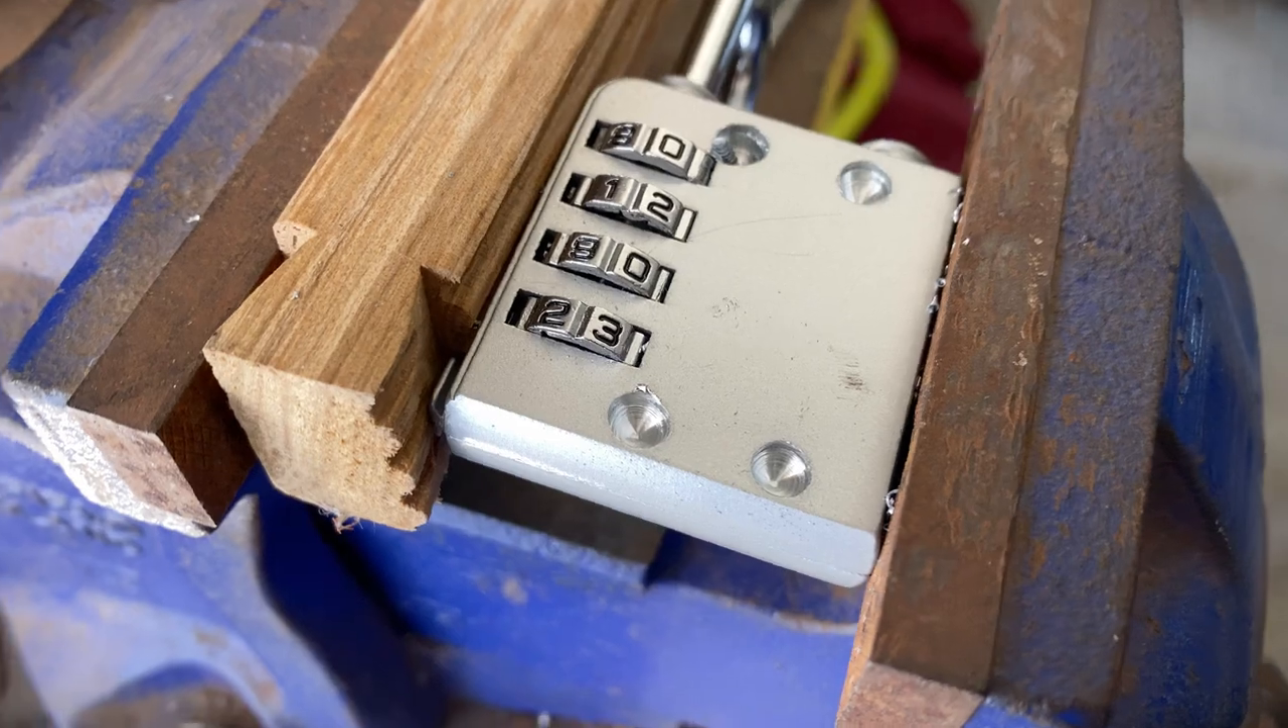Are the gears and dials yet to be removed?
Yes.